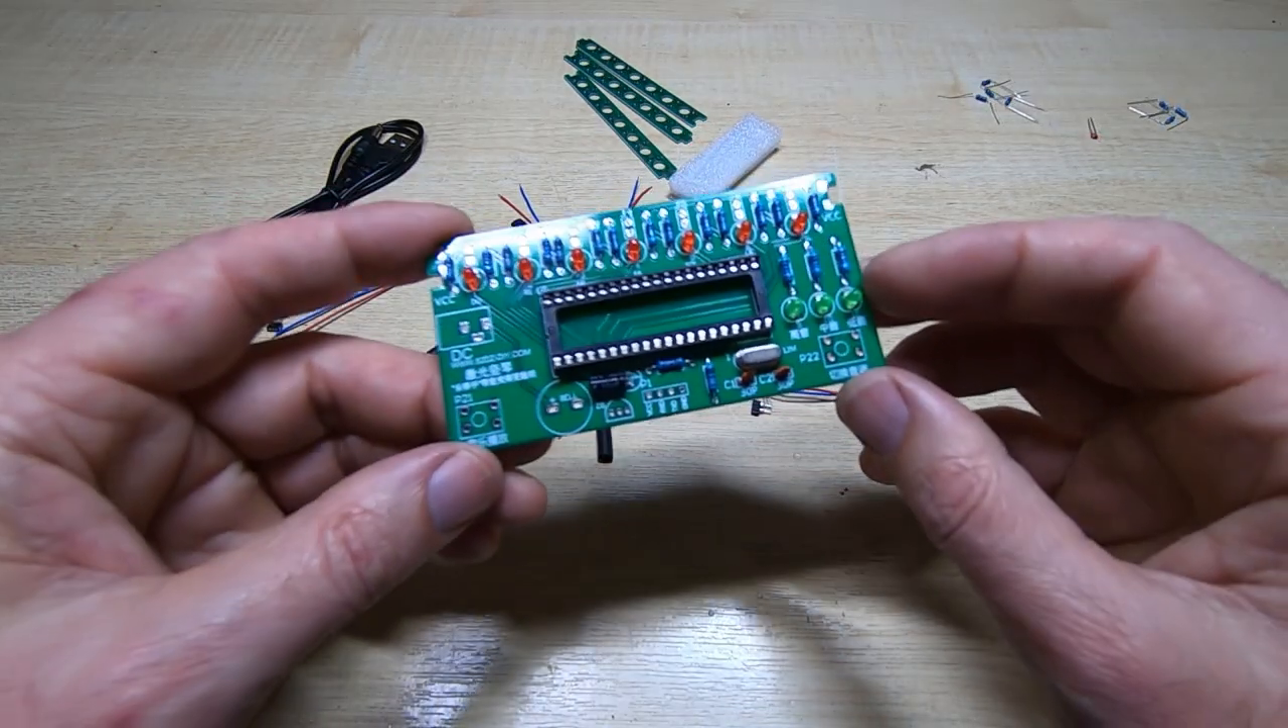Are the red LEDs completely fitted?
Yes.